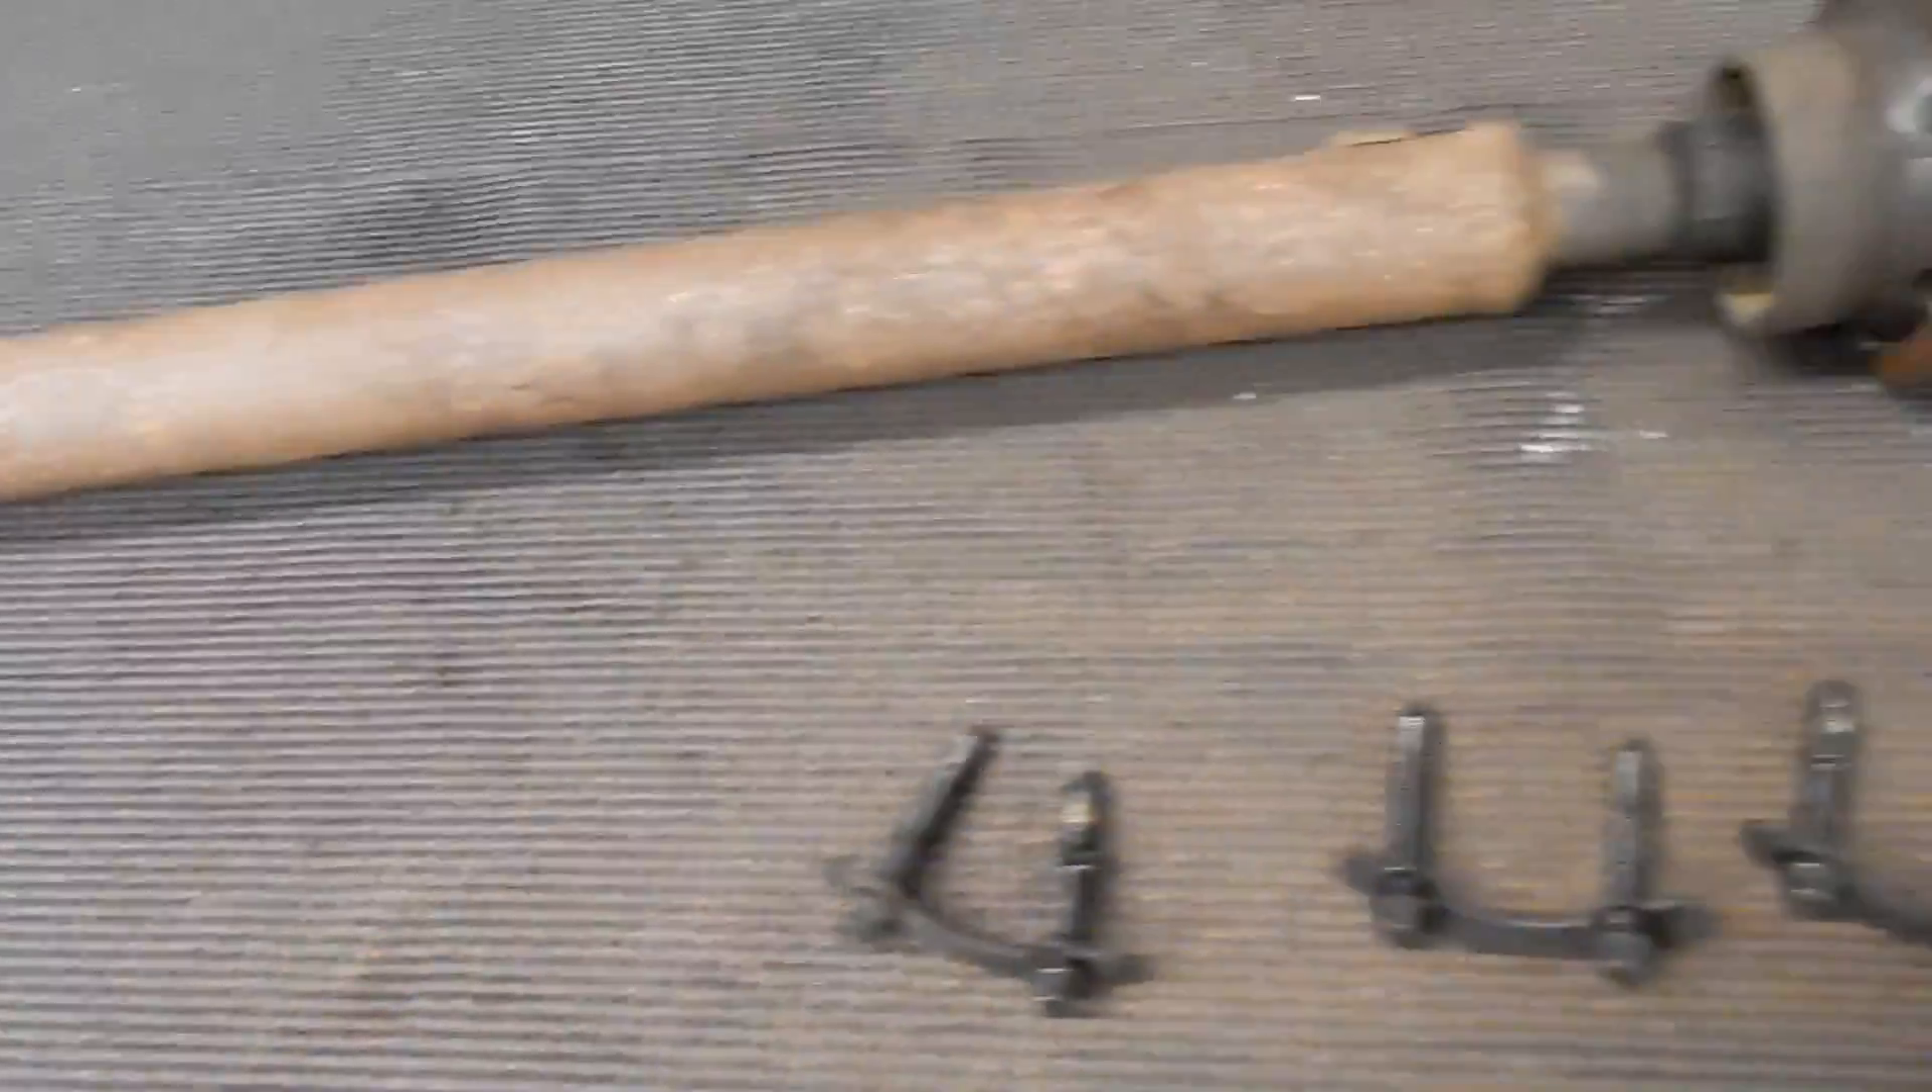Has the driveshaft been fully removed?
Yes.